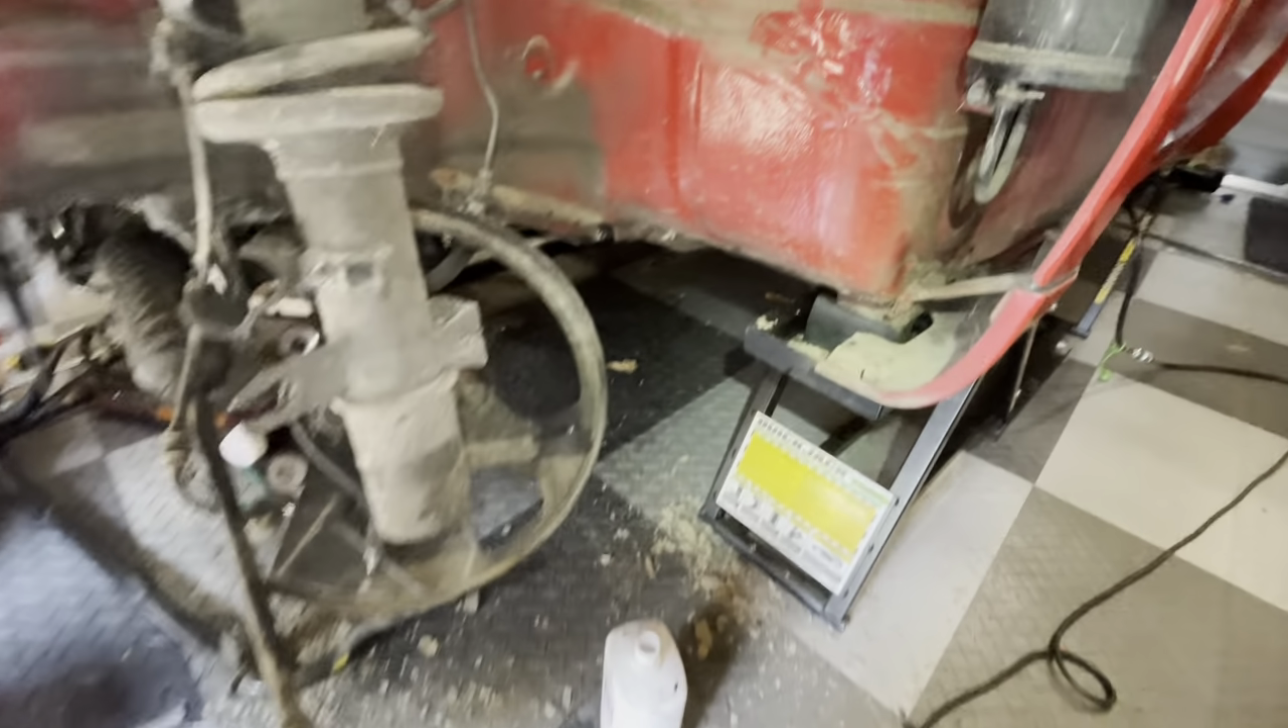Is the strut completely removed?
No.